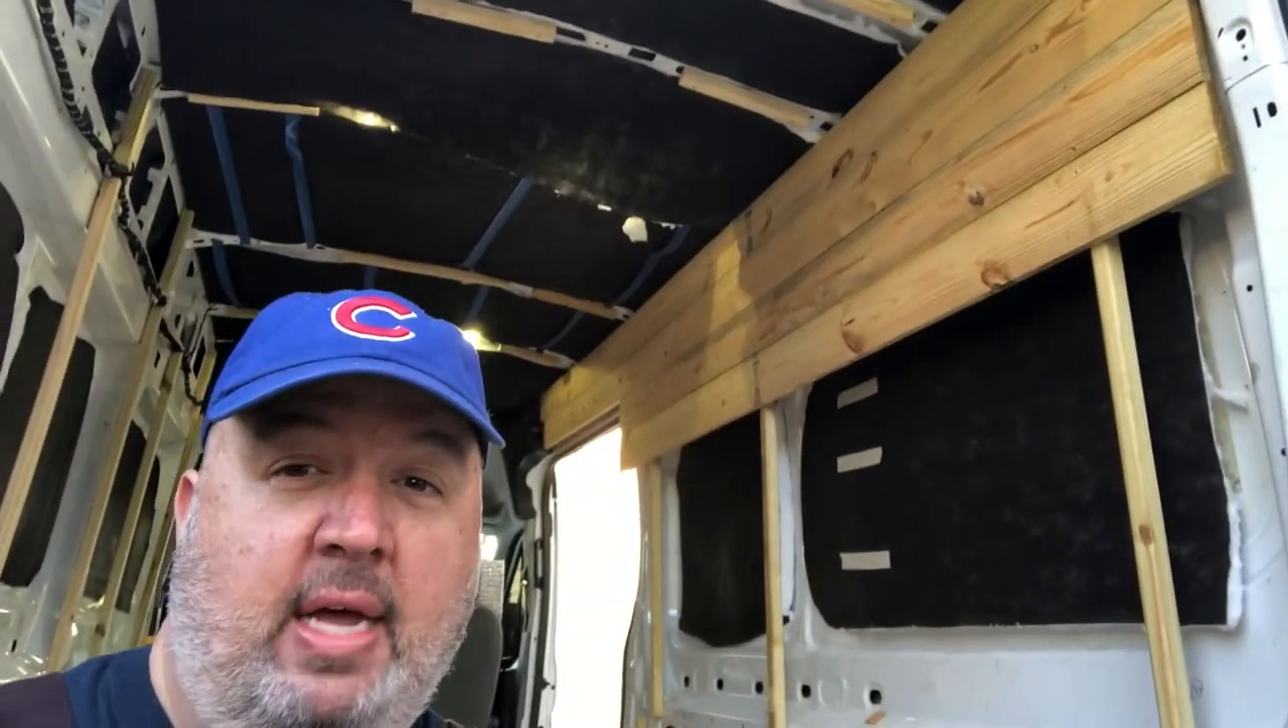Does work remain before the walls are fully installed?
Yes.